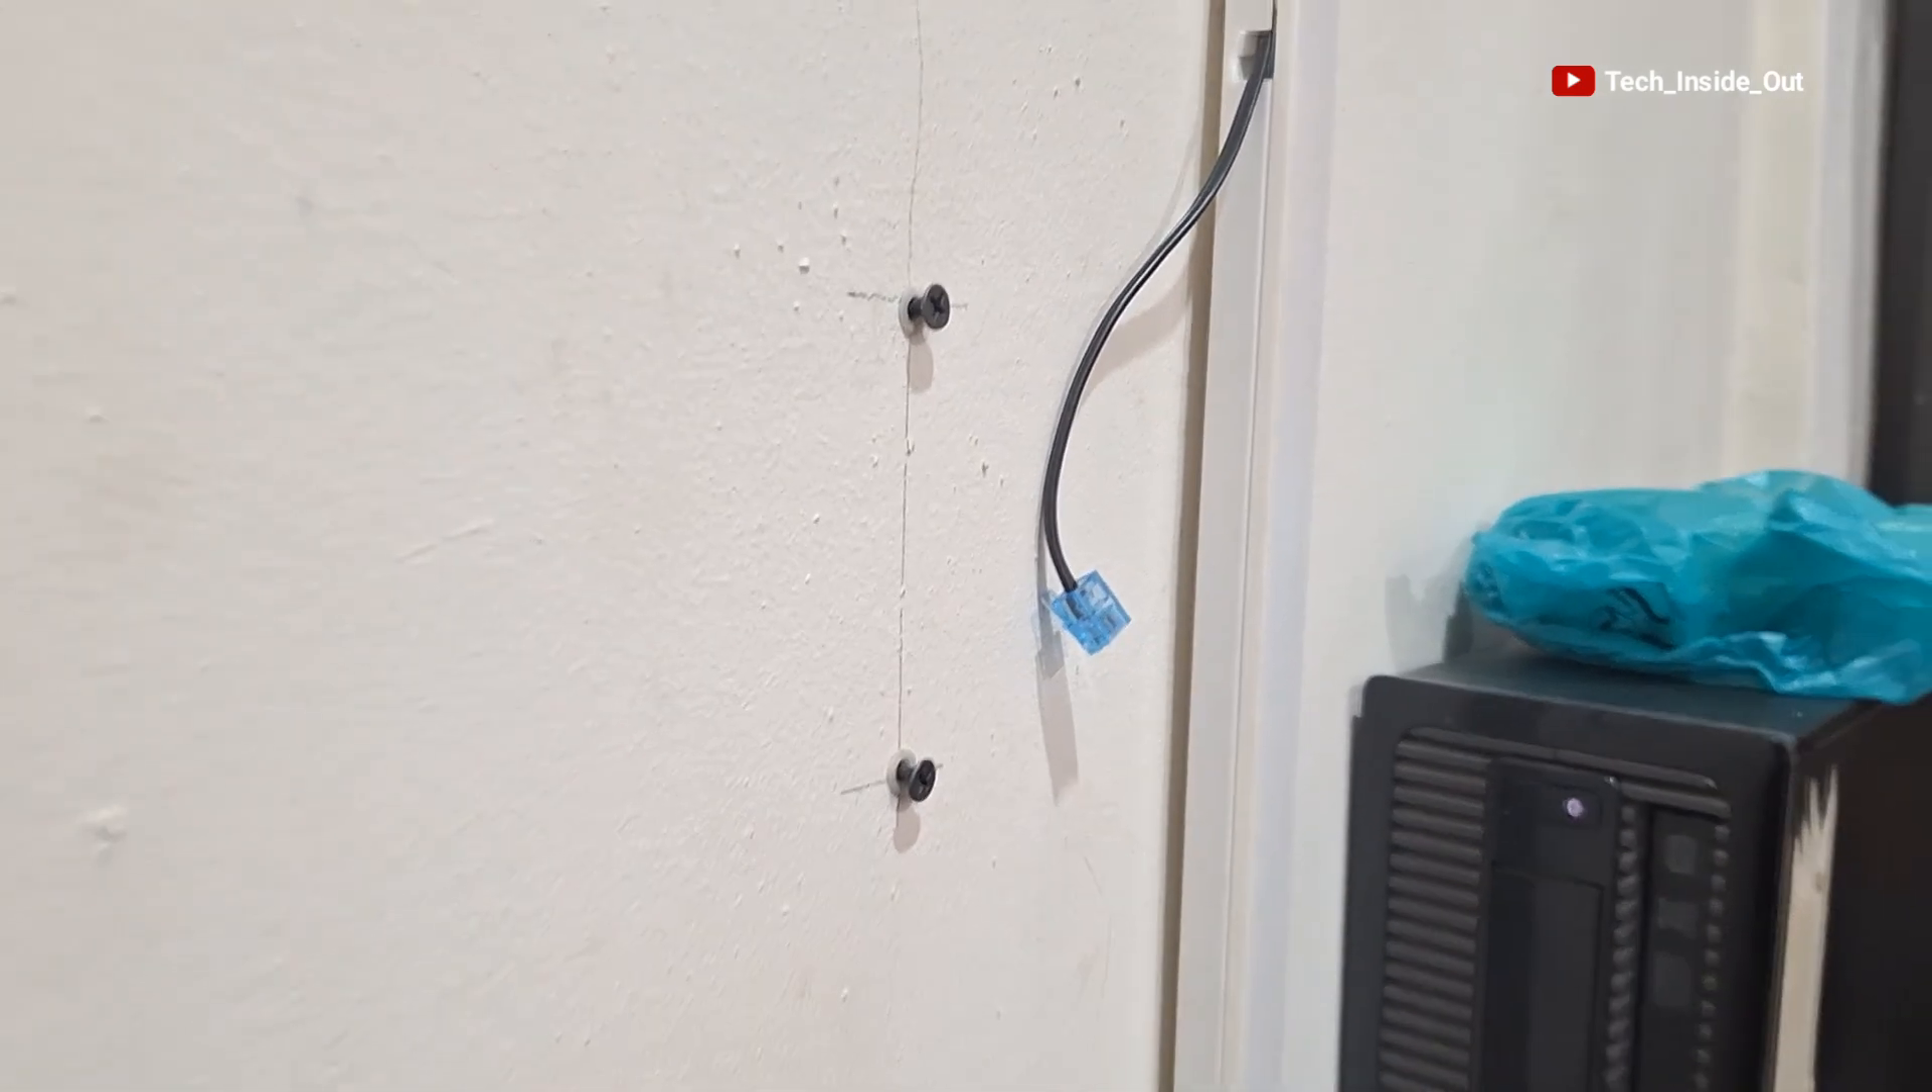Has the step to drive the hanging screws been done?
Yes.